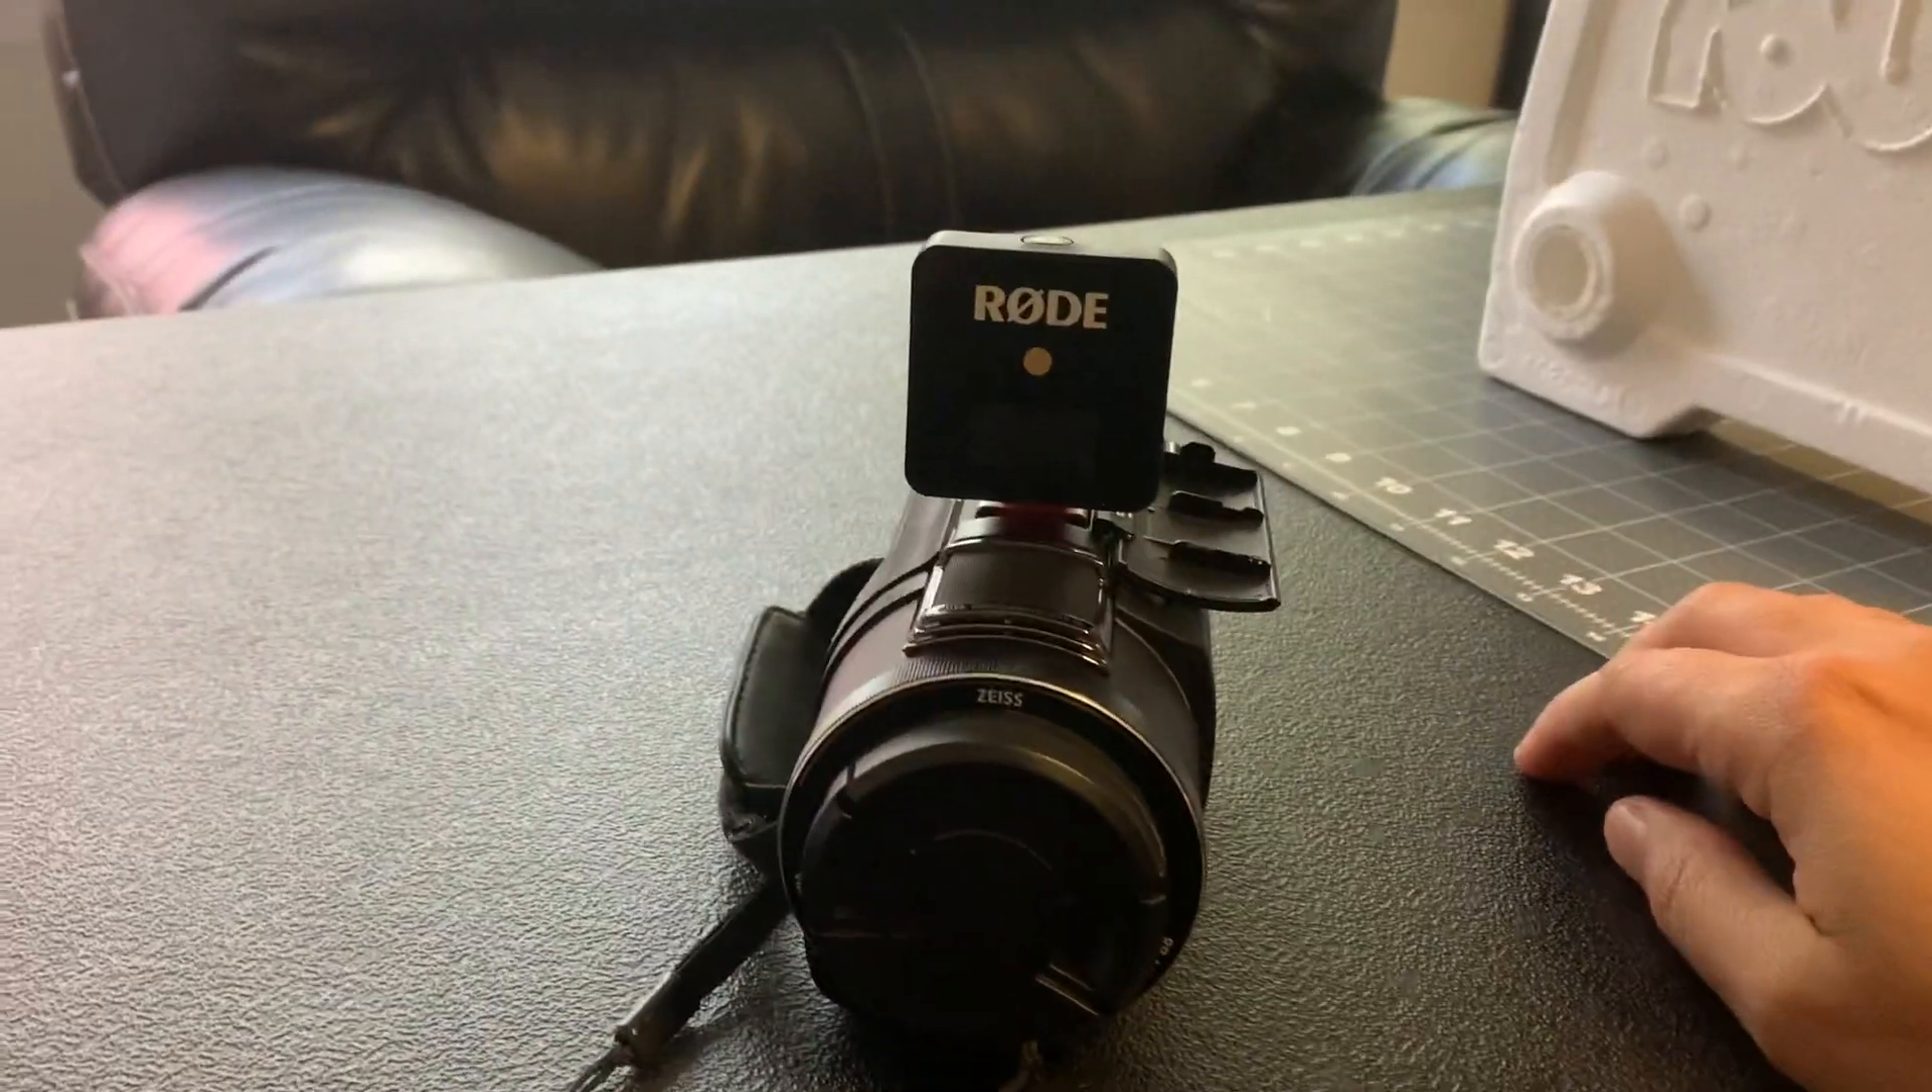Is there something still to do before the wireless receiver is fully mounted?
No.